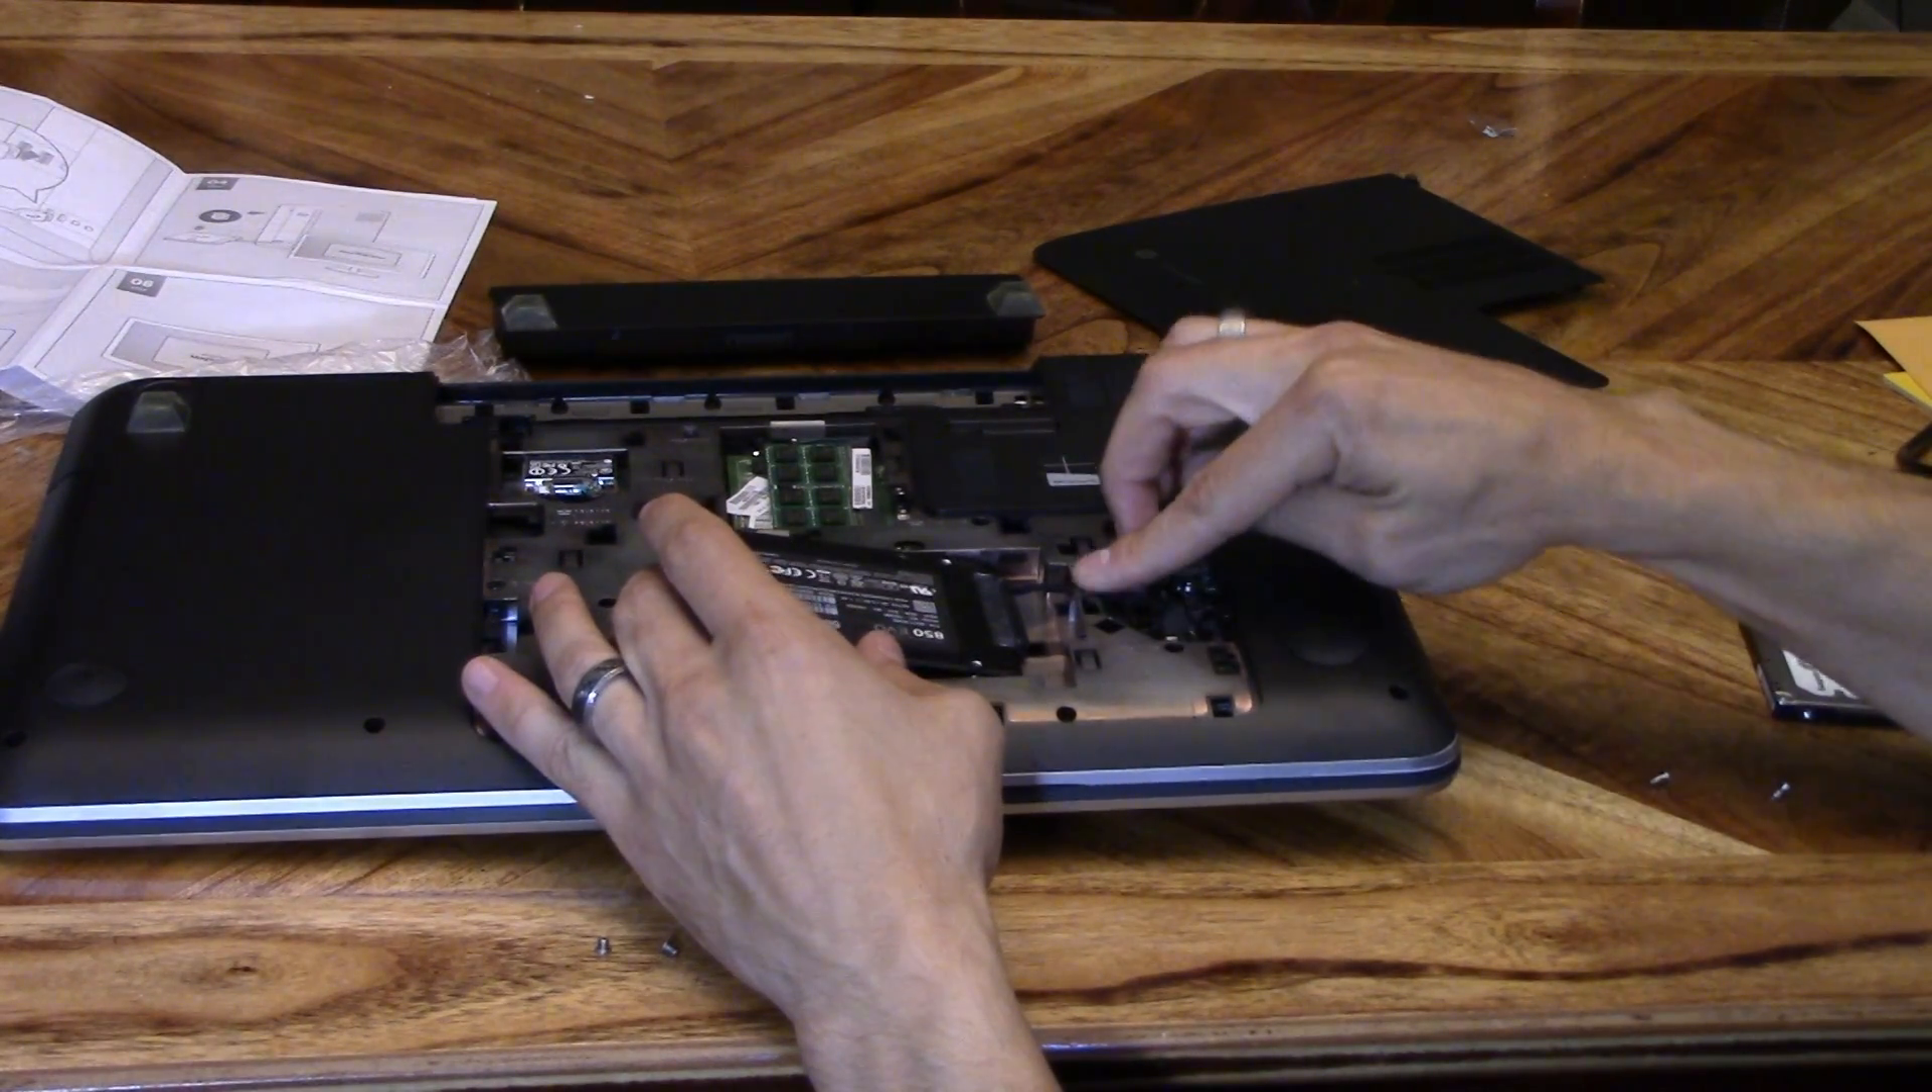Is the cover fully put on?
No.